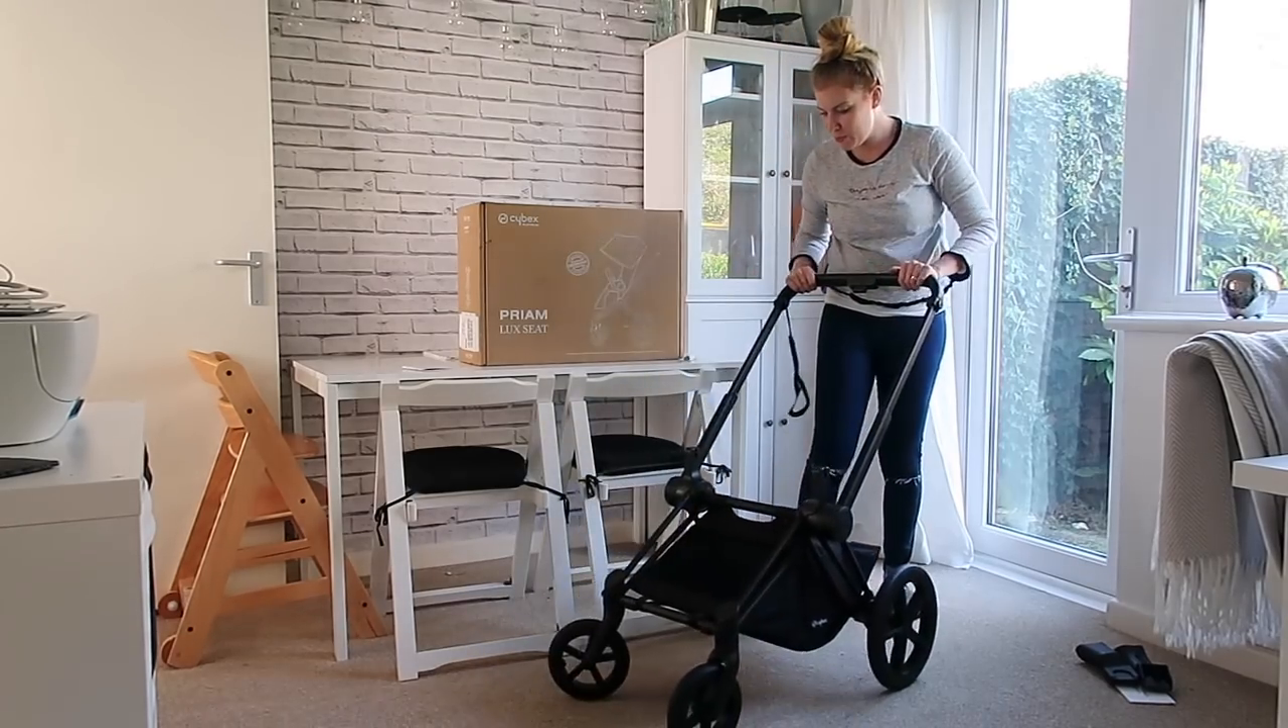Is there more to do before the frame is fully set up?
No.